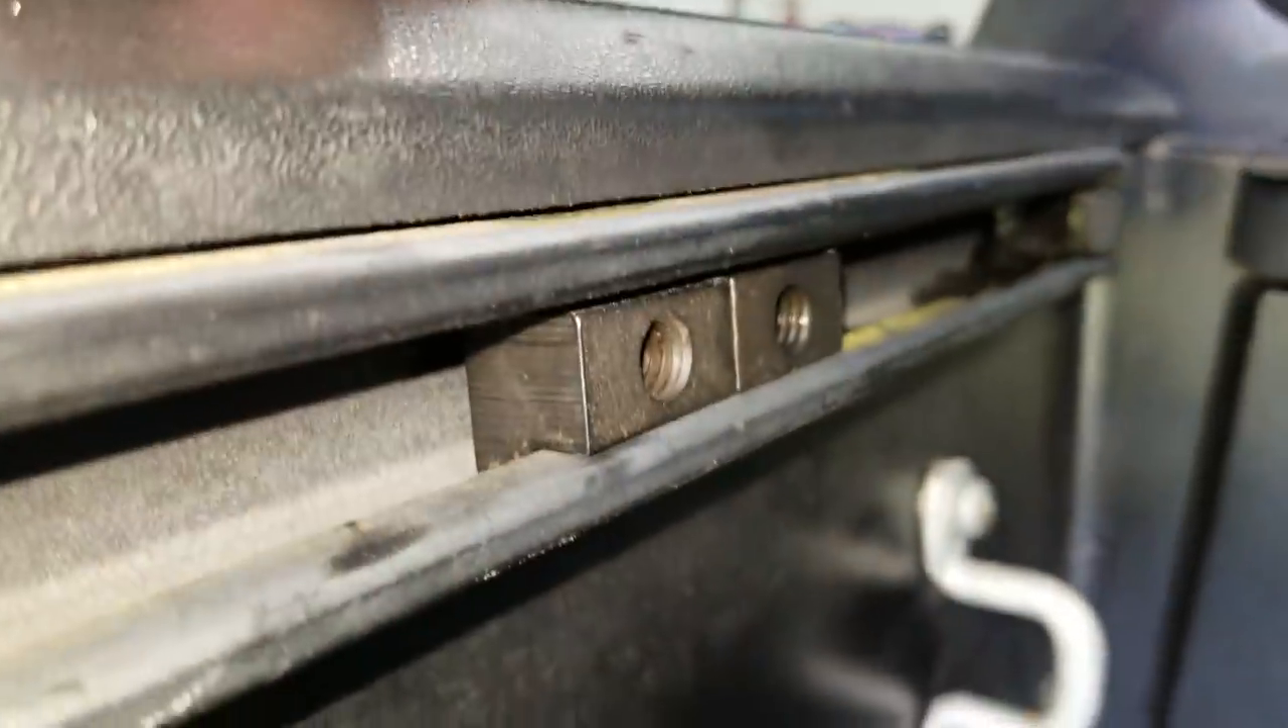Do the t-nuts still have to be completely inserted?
No.